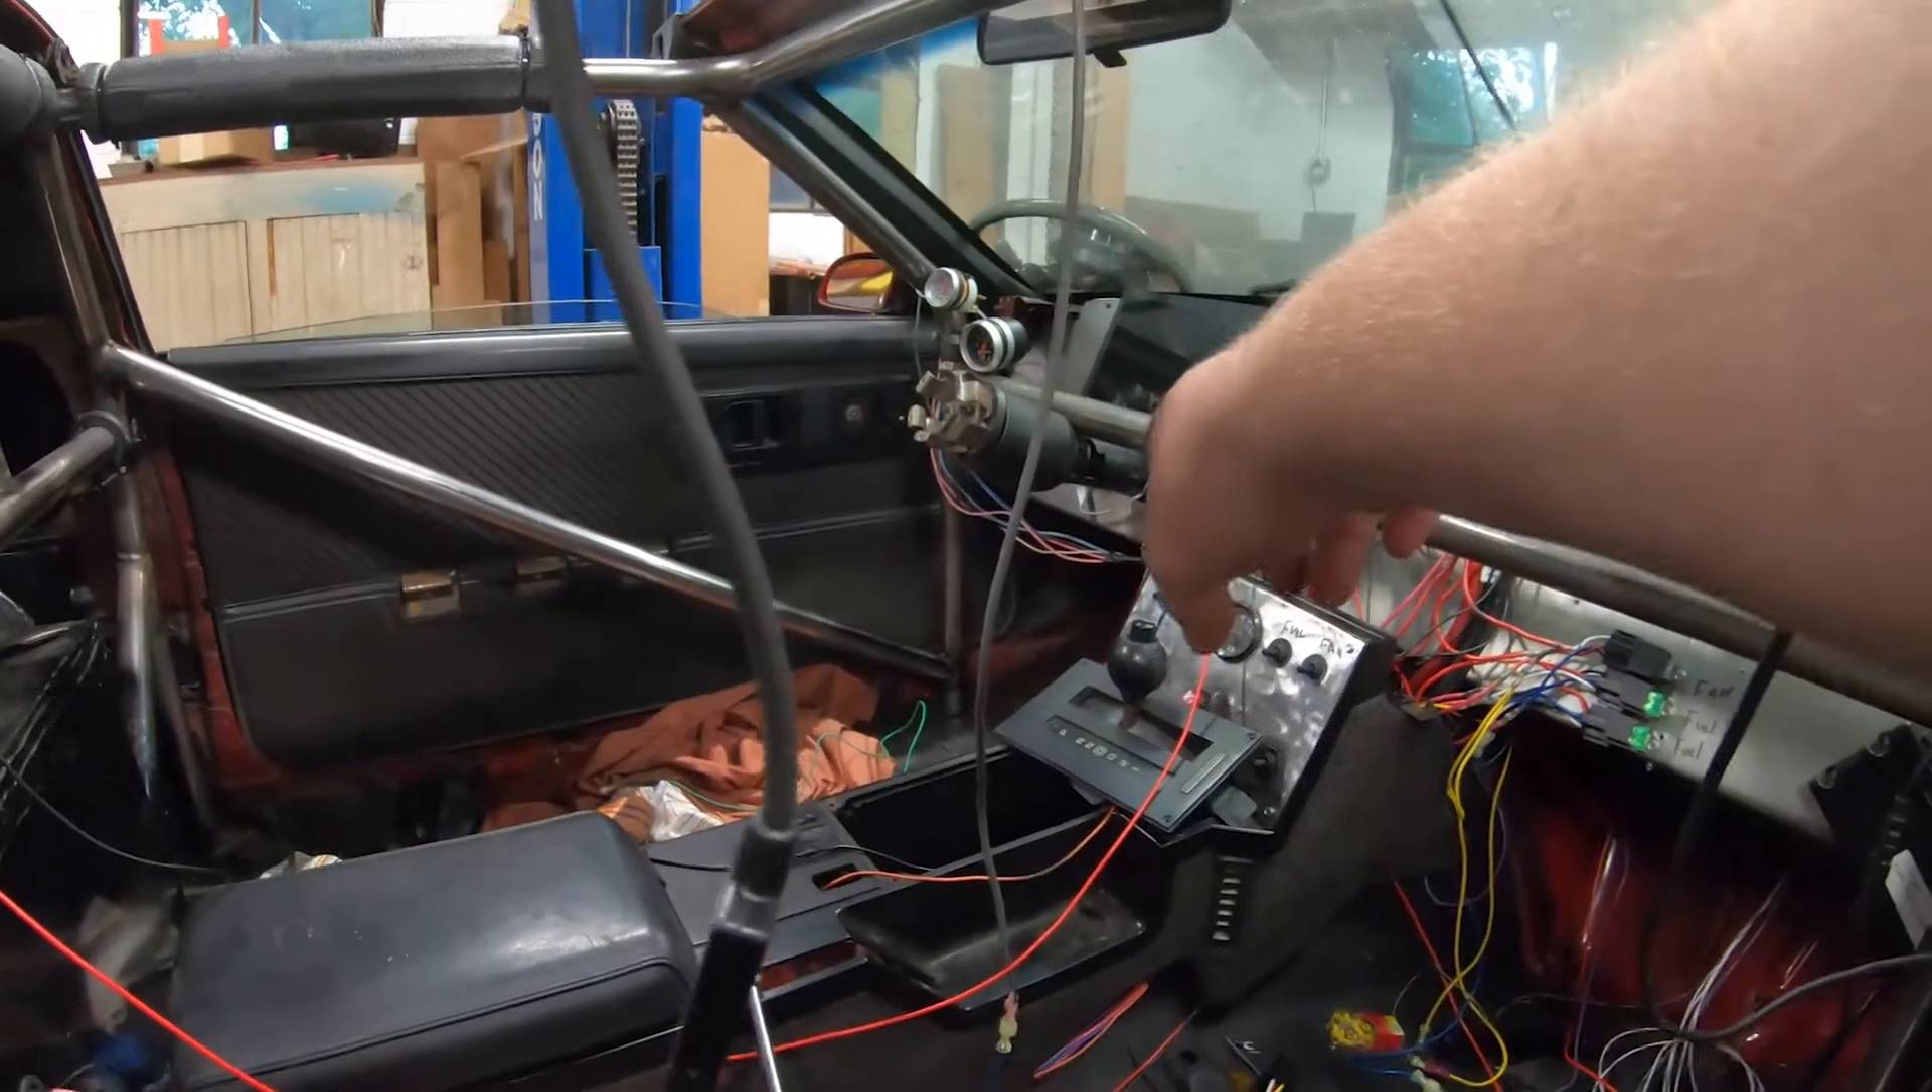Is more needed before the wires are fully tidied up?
Yes.